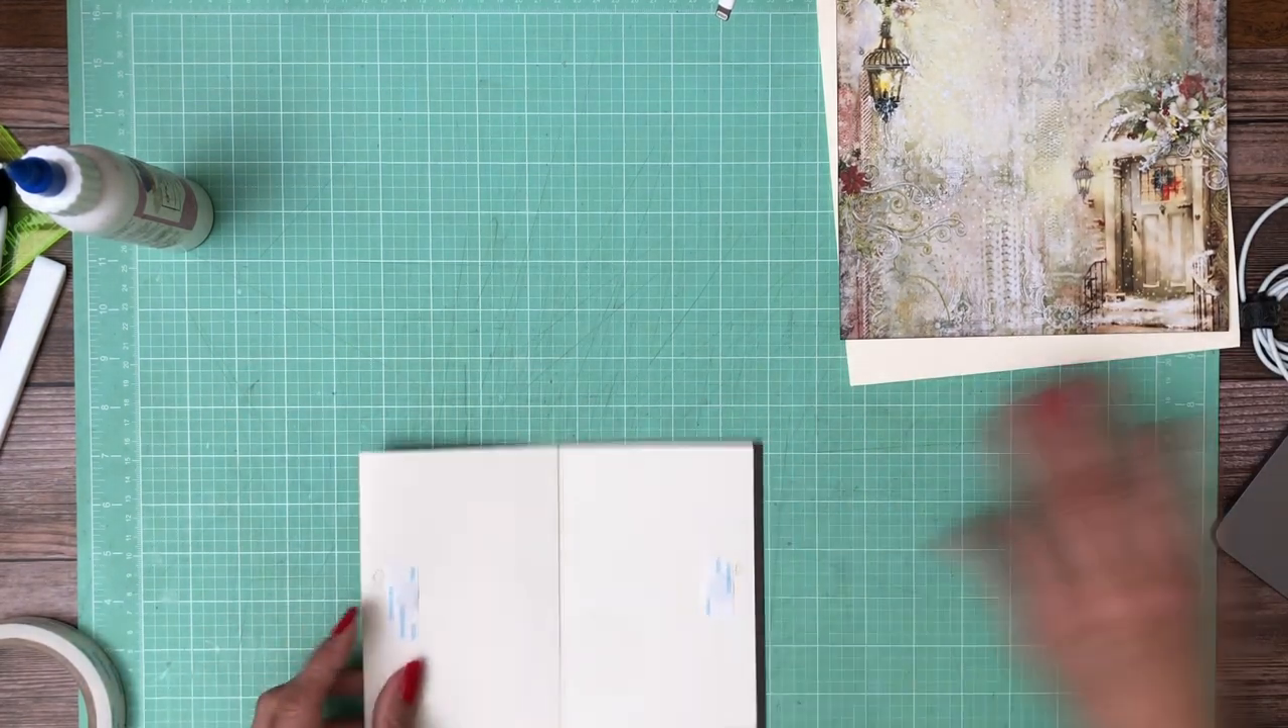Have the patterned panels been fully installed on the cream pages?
No.